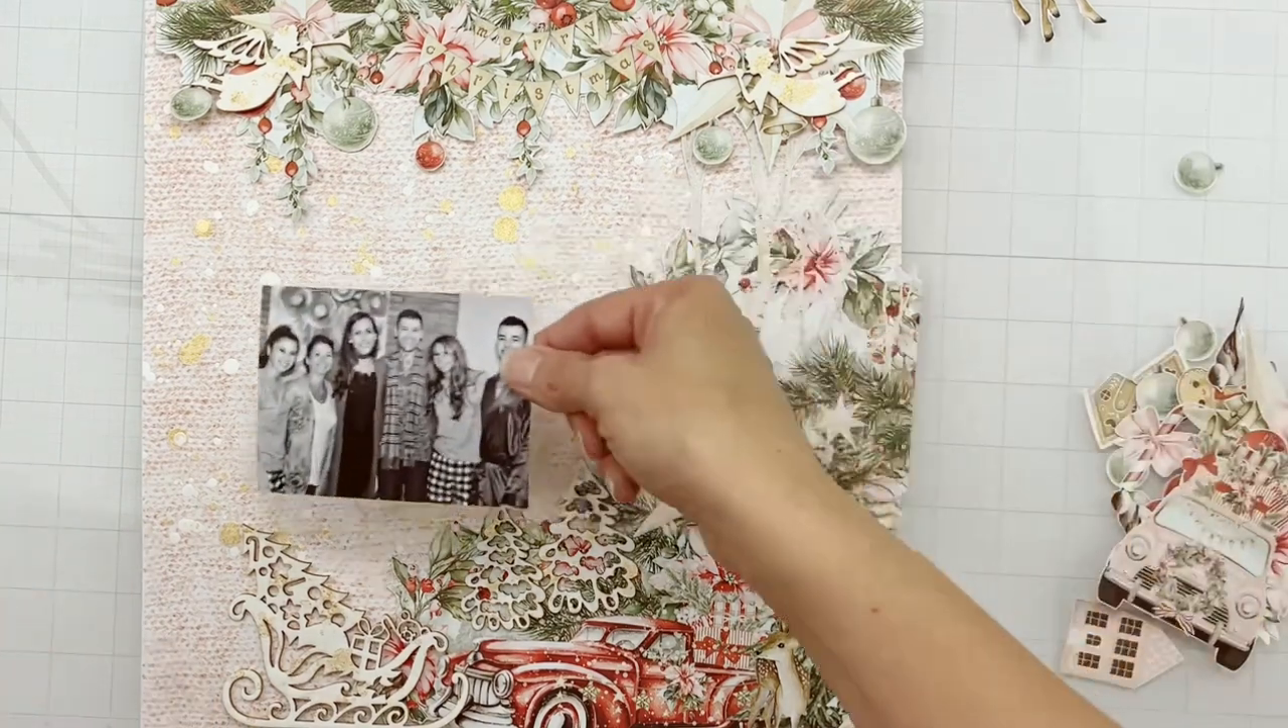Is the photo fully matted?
No.